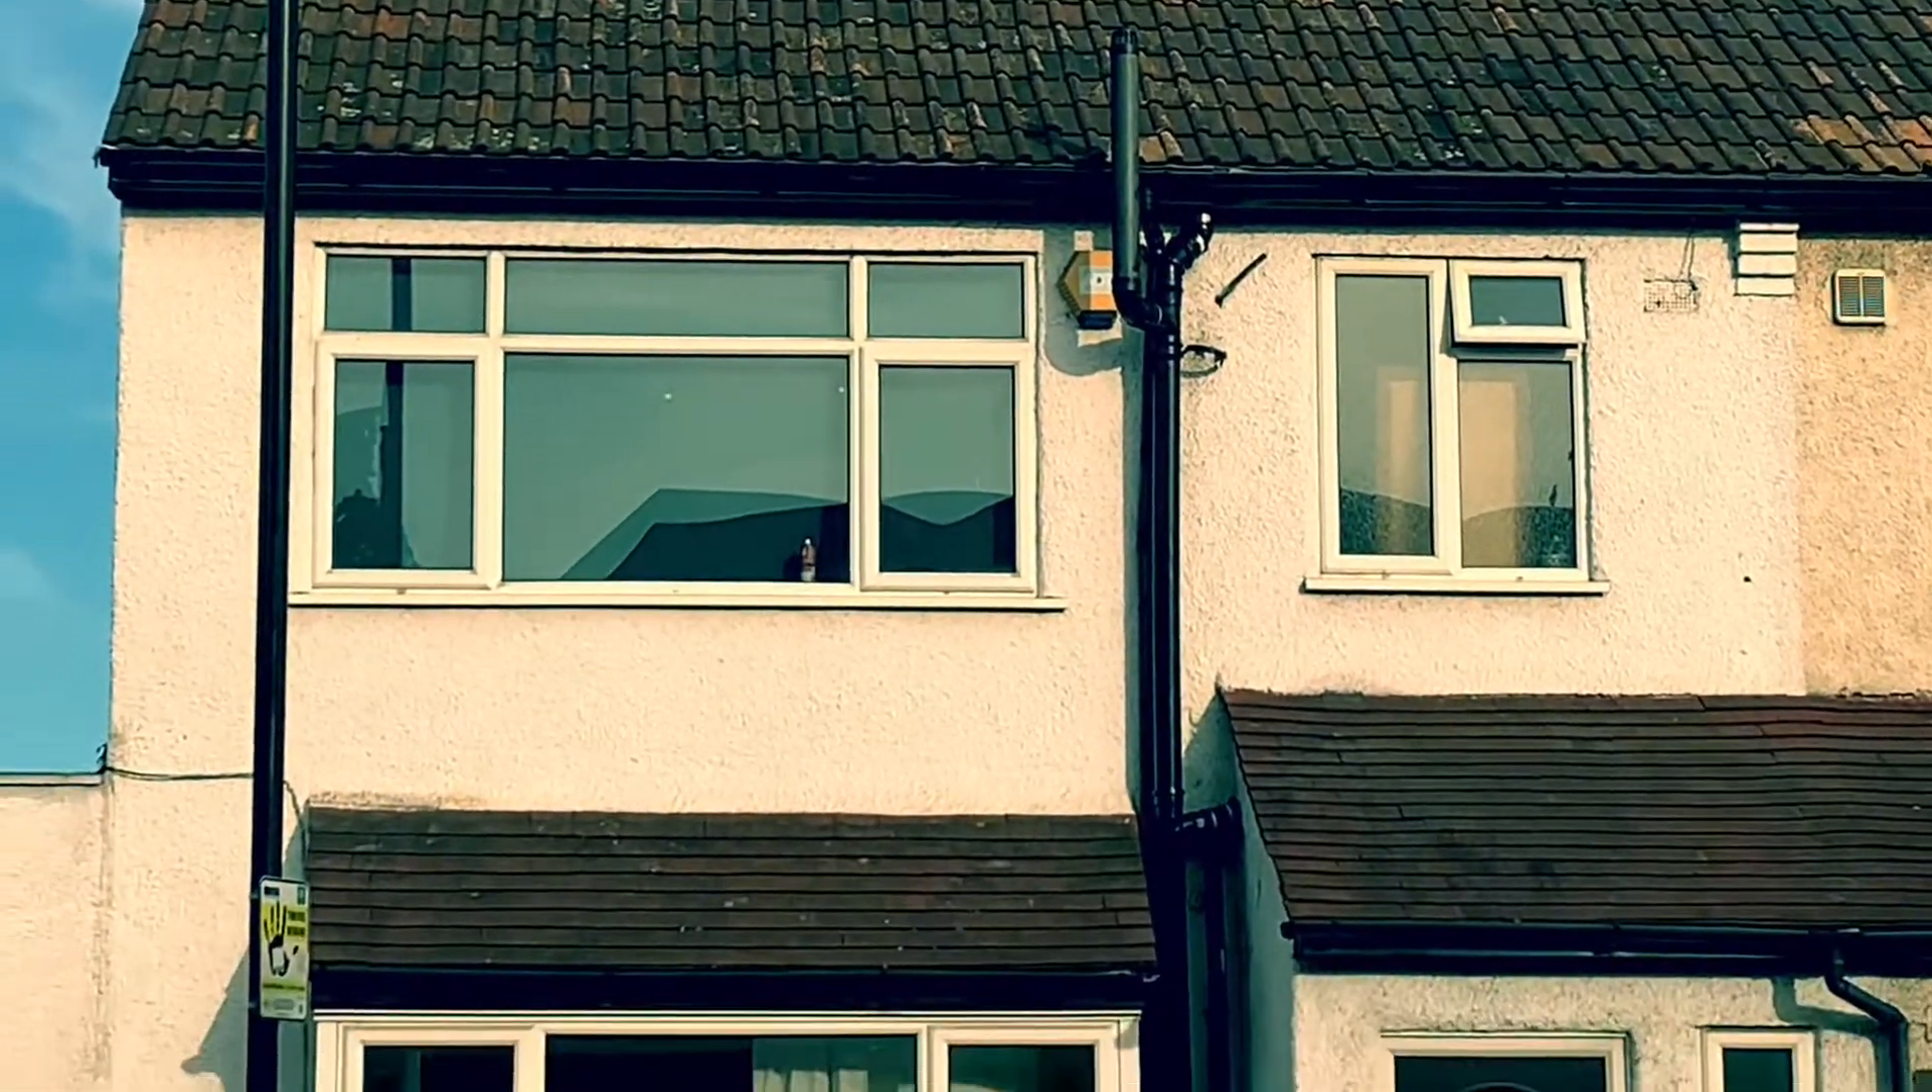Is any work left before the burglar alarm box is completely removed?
Yes.